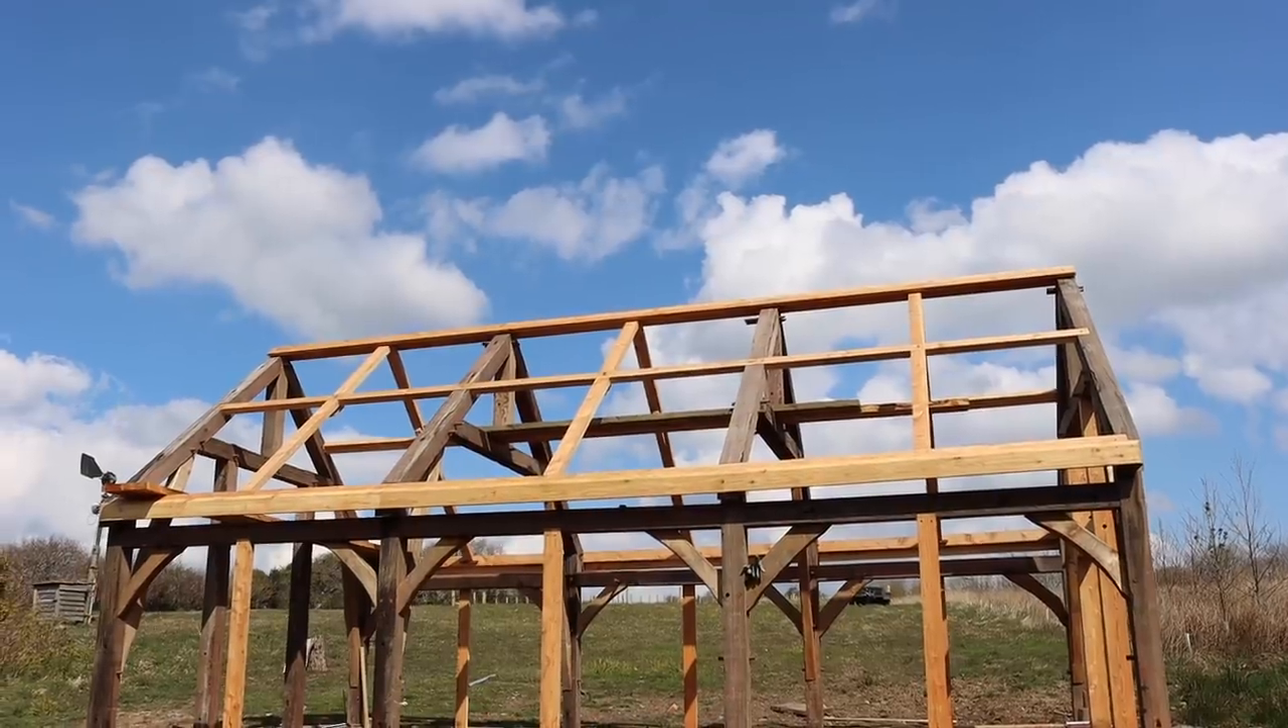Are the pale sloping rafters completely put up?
Yes.